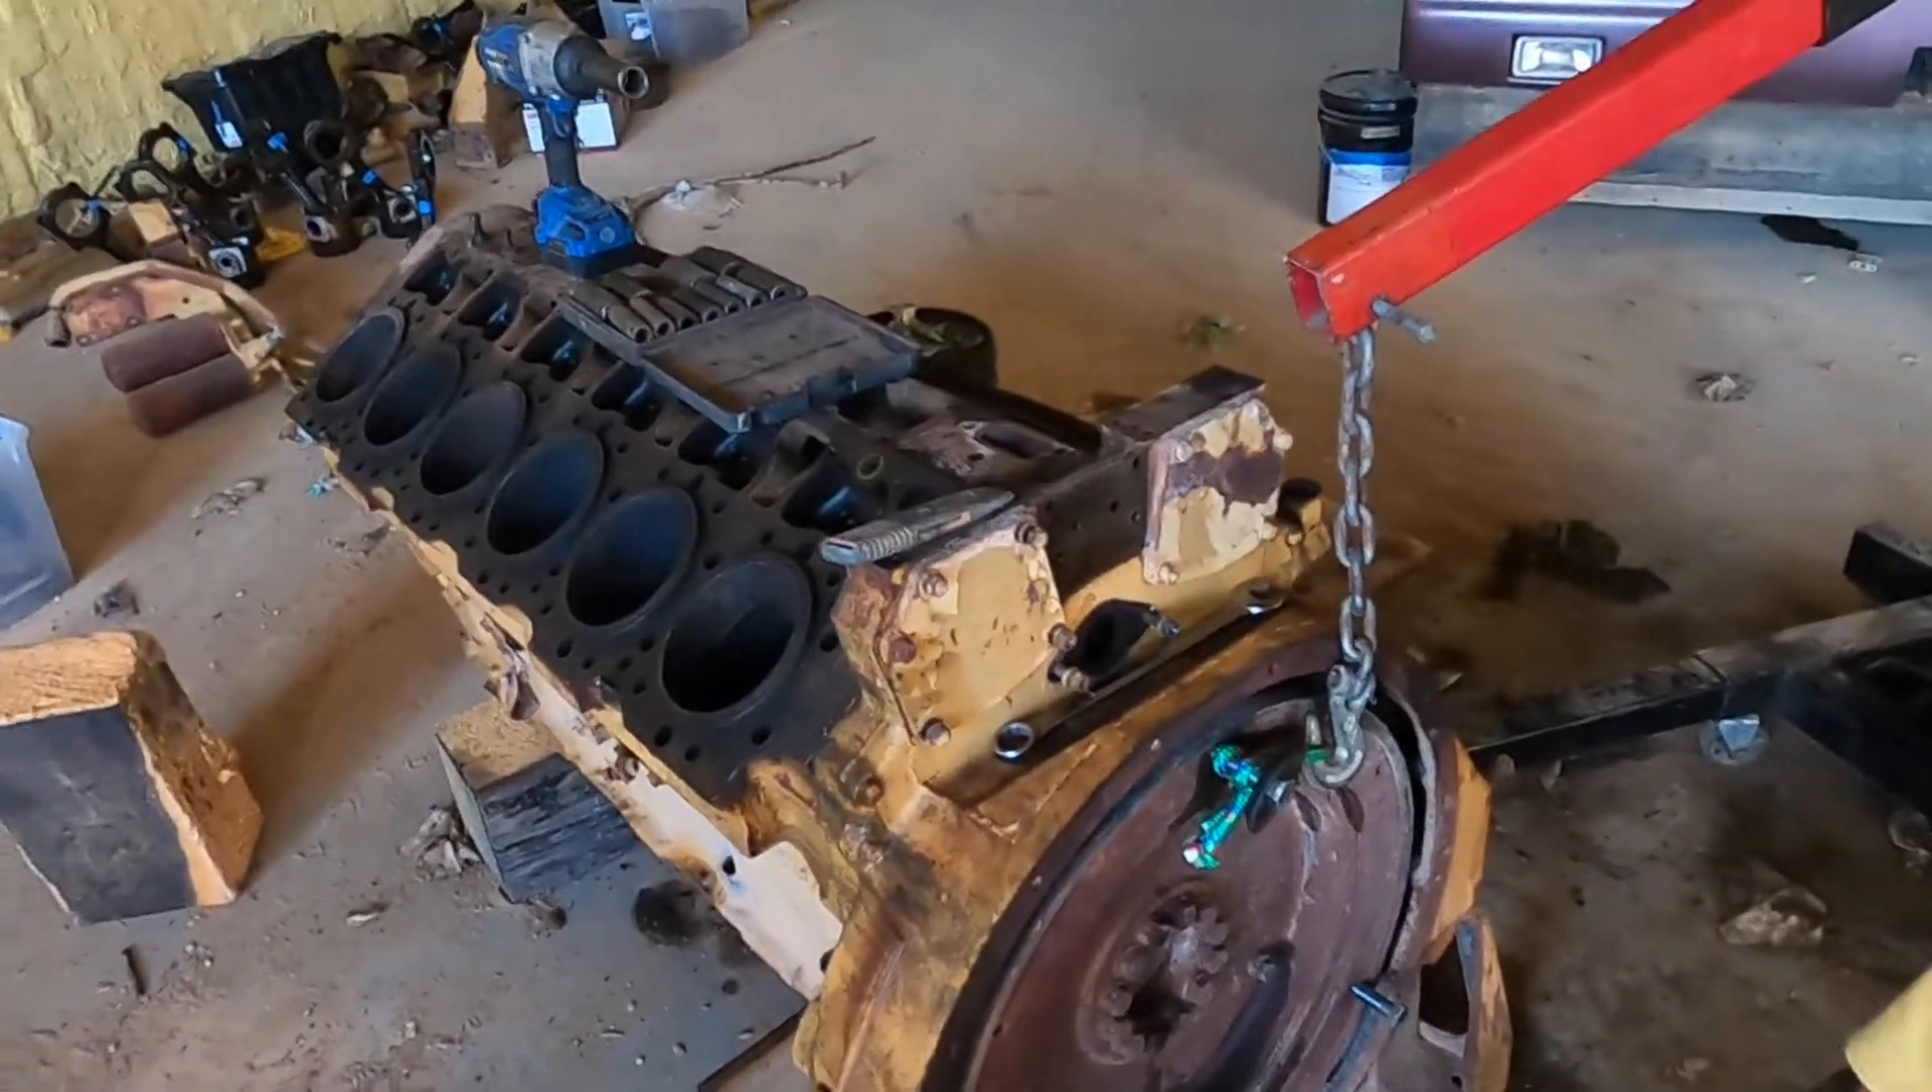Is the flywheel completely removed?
No.